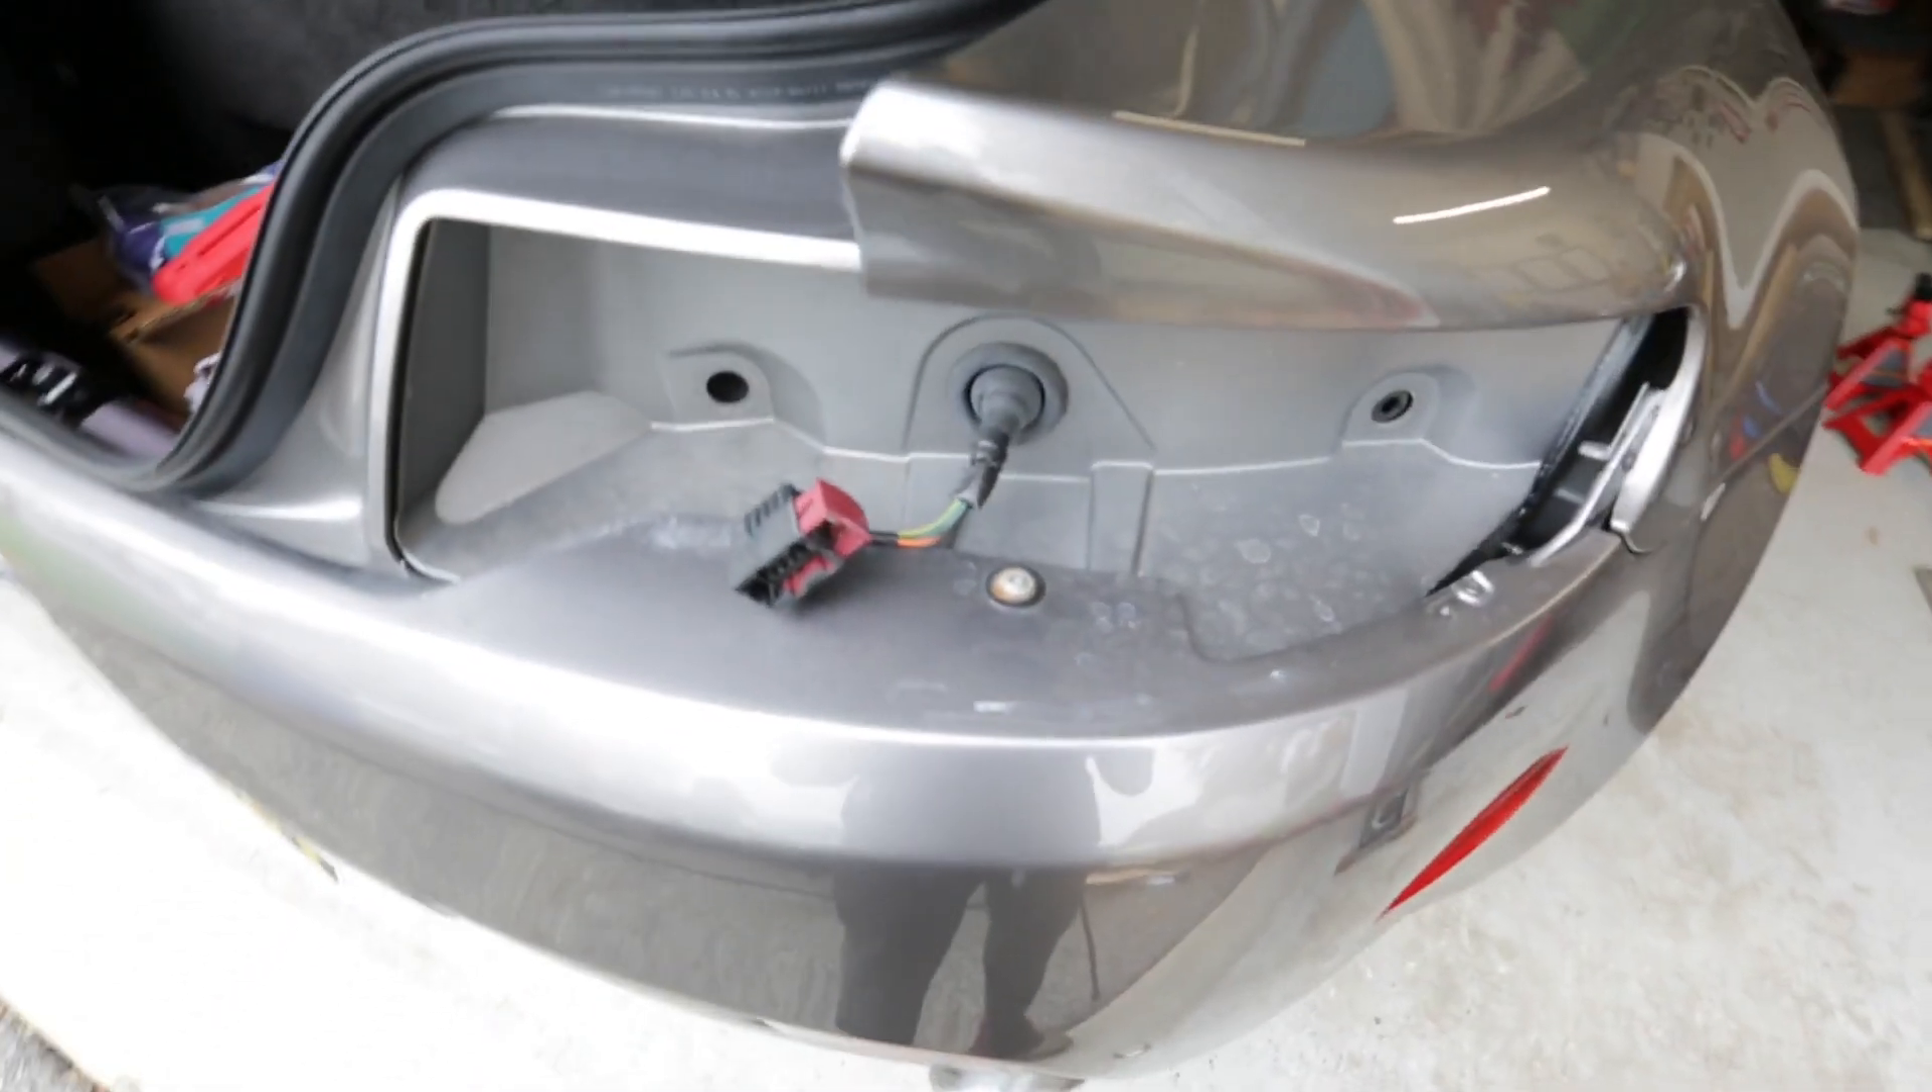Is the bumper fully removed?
No.